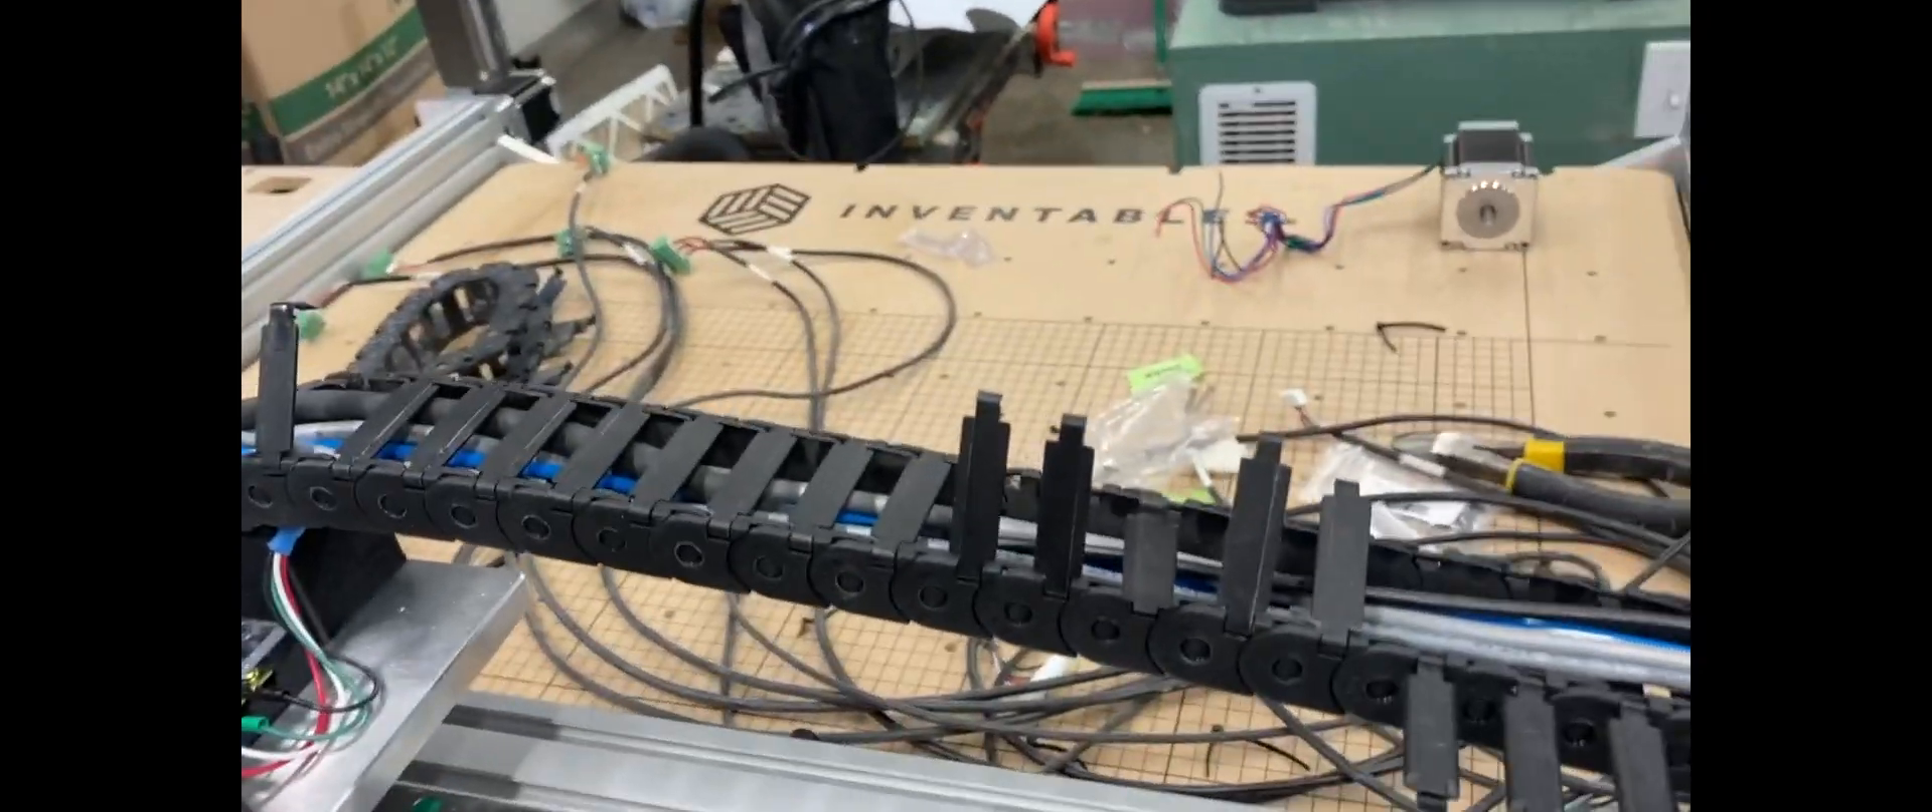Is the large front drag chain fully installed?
No.